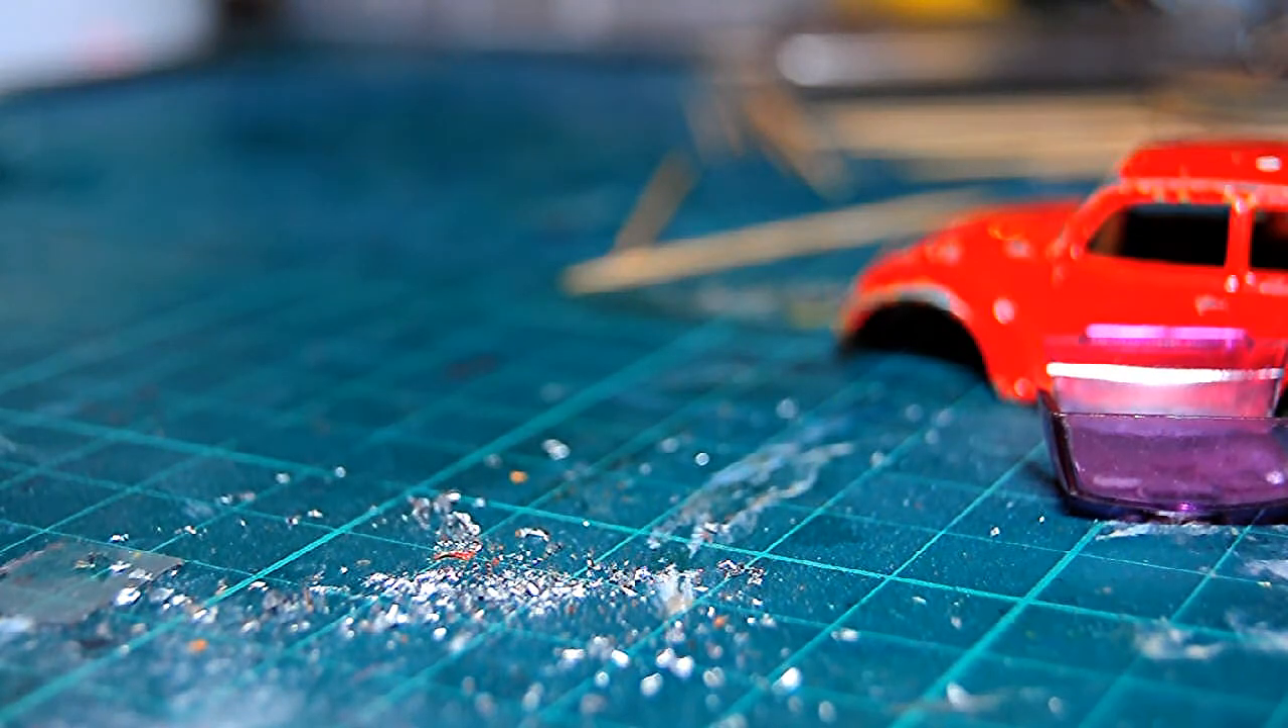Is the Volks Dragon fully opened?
Yes.